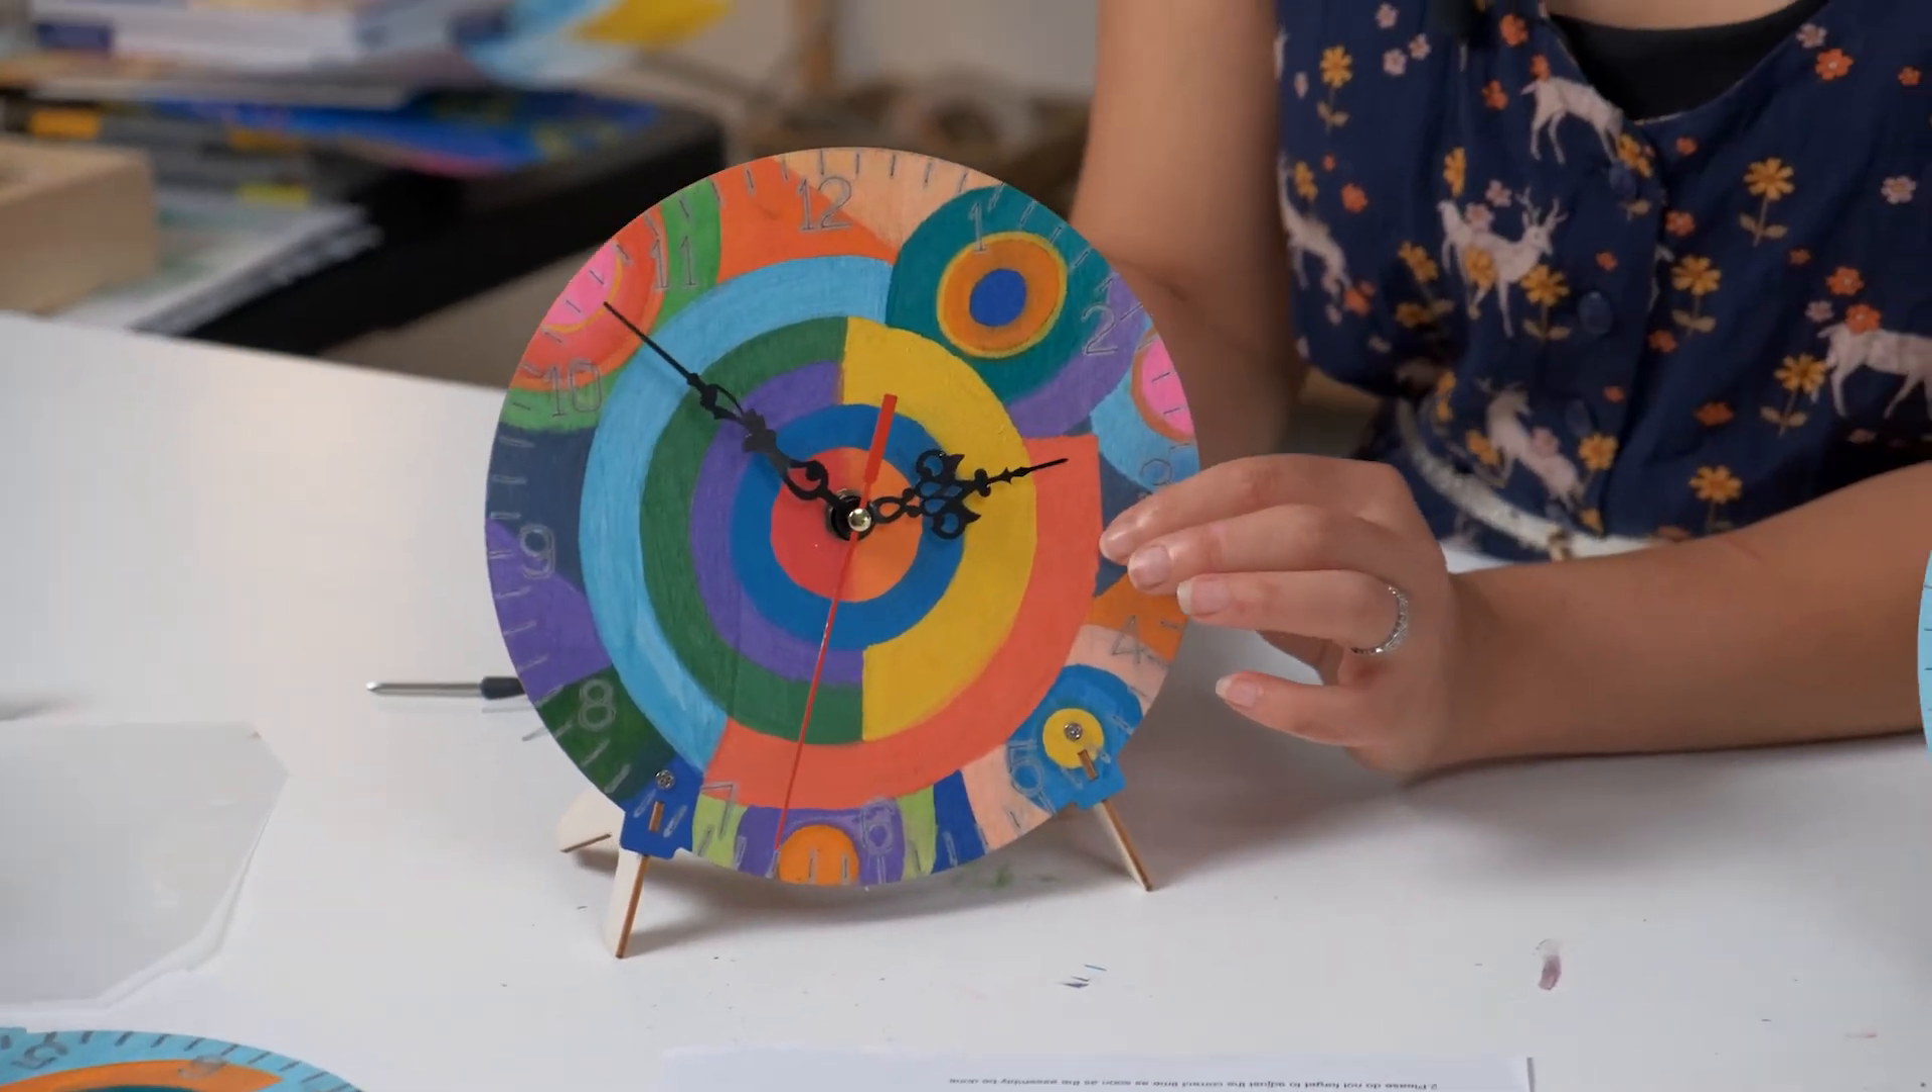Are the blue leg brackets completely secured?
Yes.